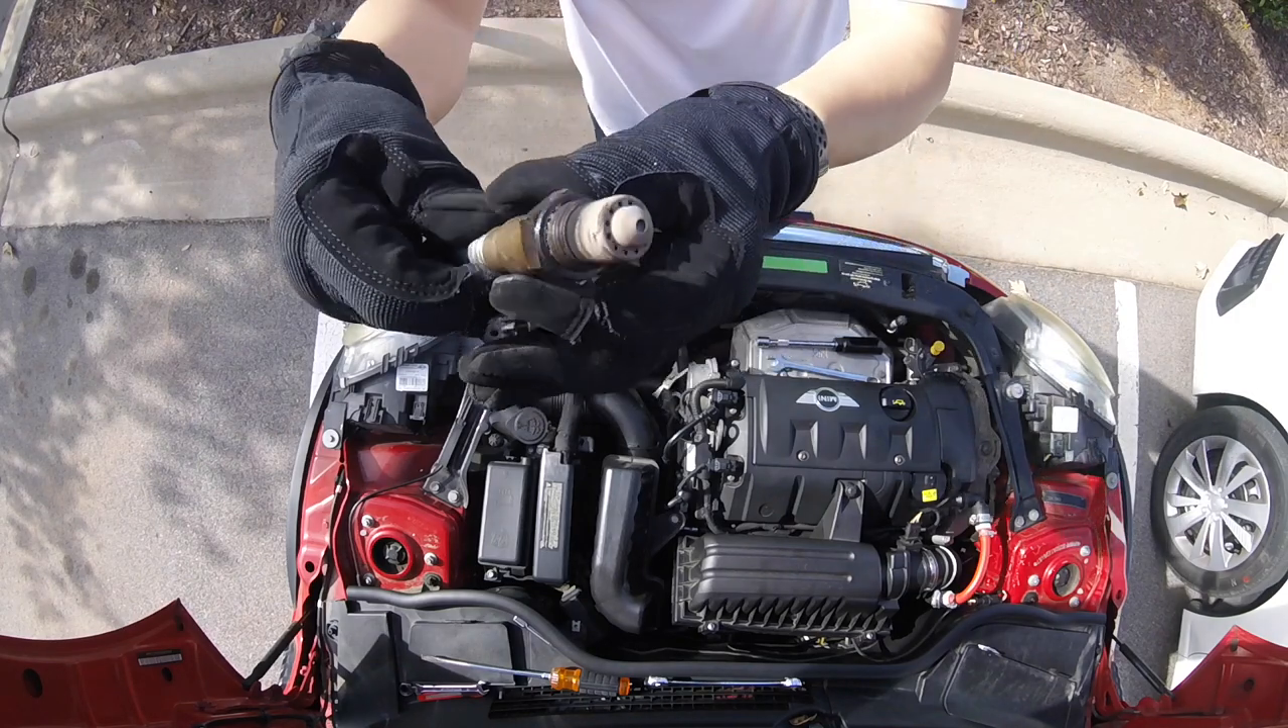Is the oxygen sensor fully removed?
Yes.